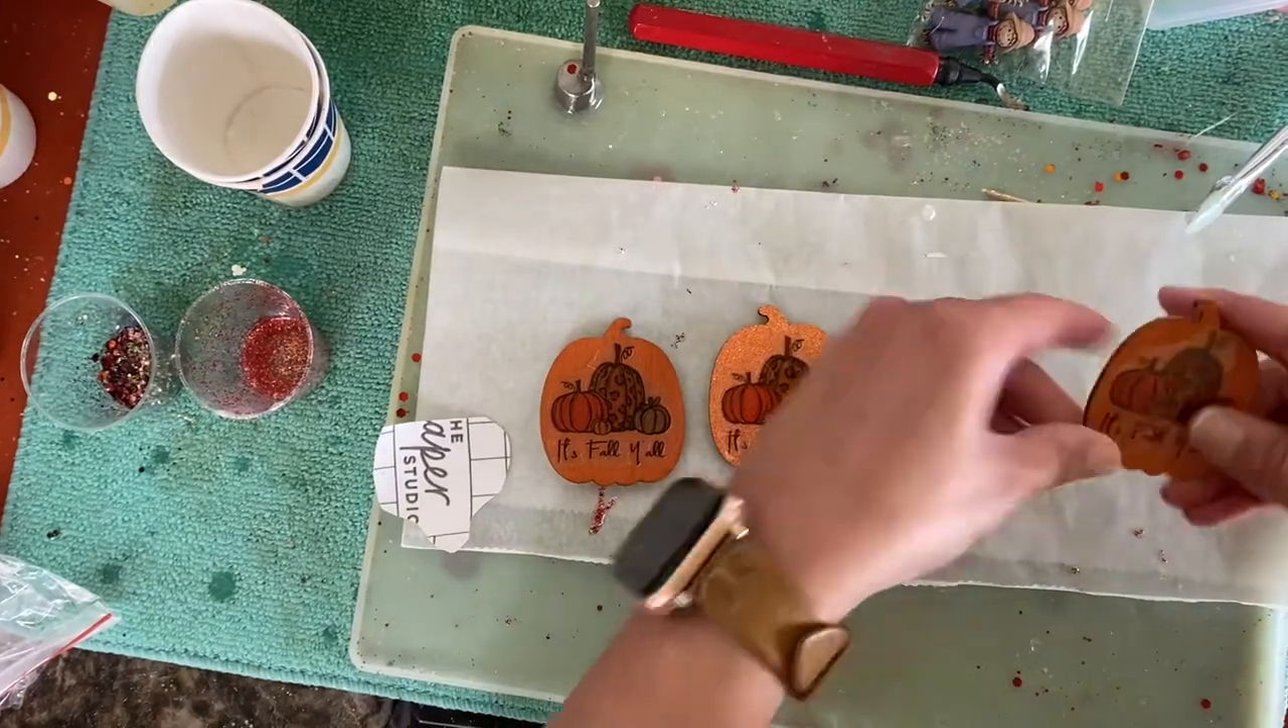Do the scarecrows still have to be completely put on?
Yes.